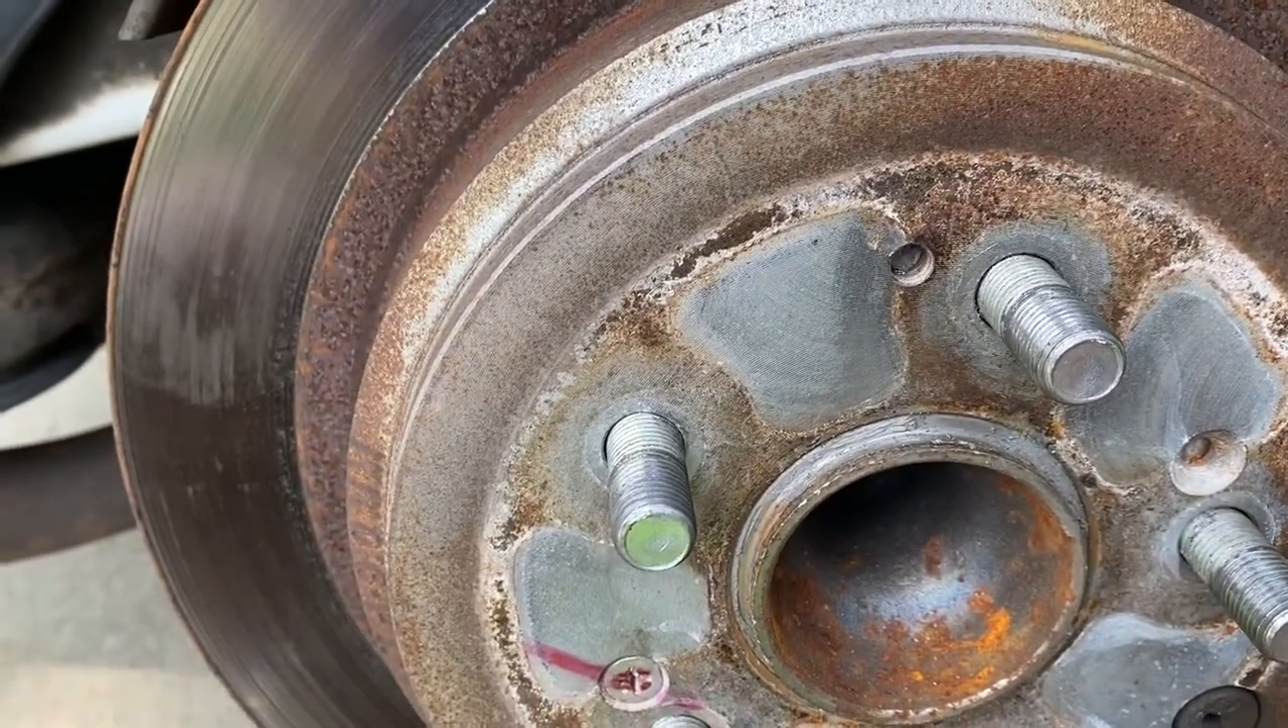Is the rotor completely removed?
No.